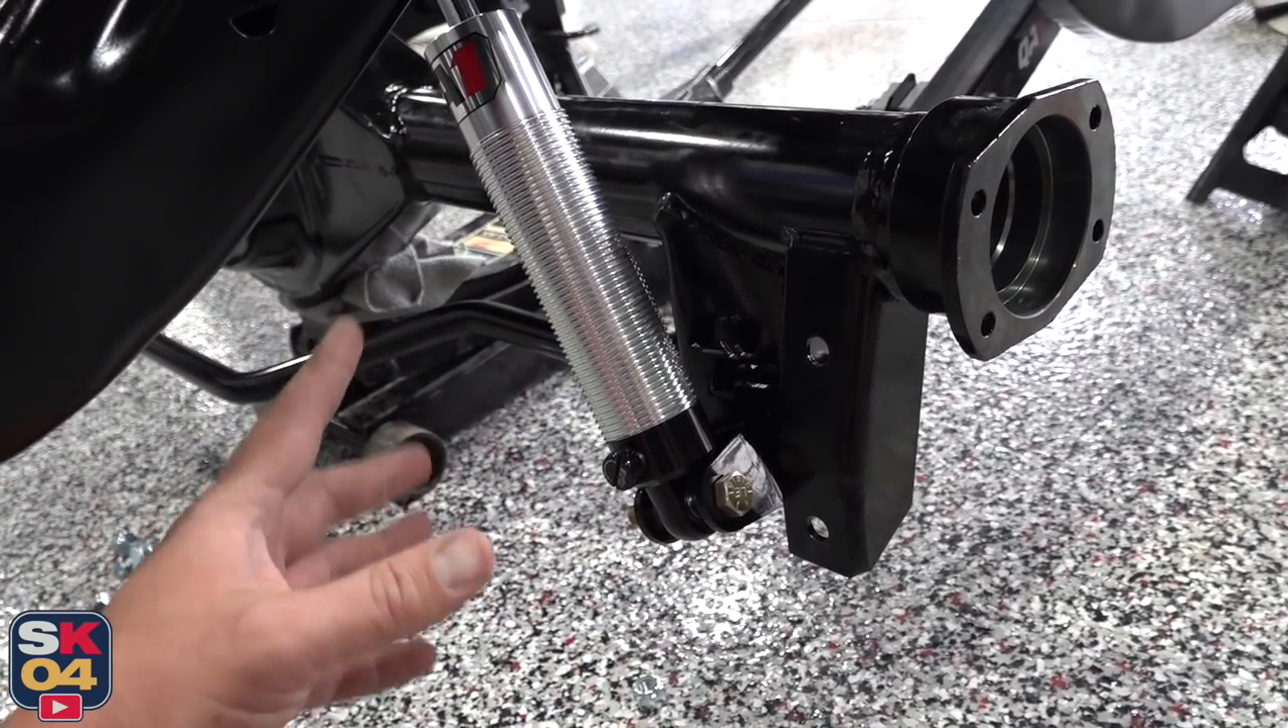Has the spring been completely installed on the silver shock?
No.